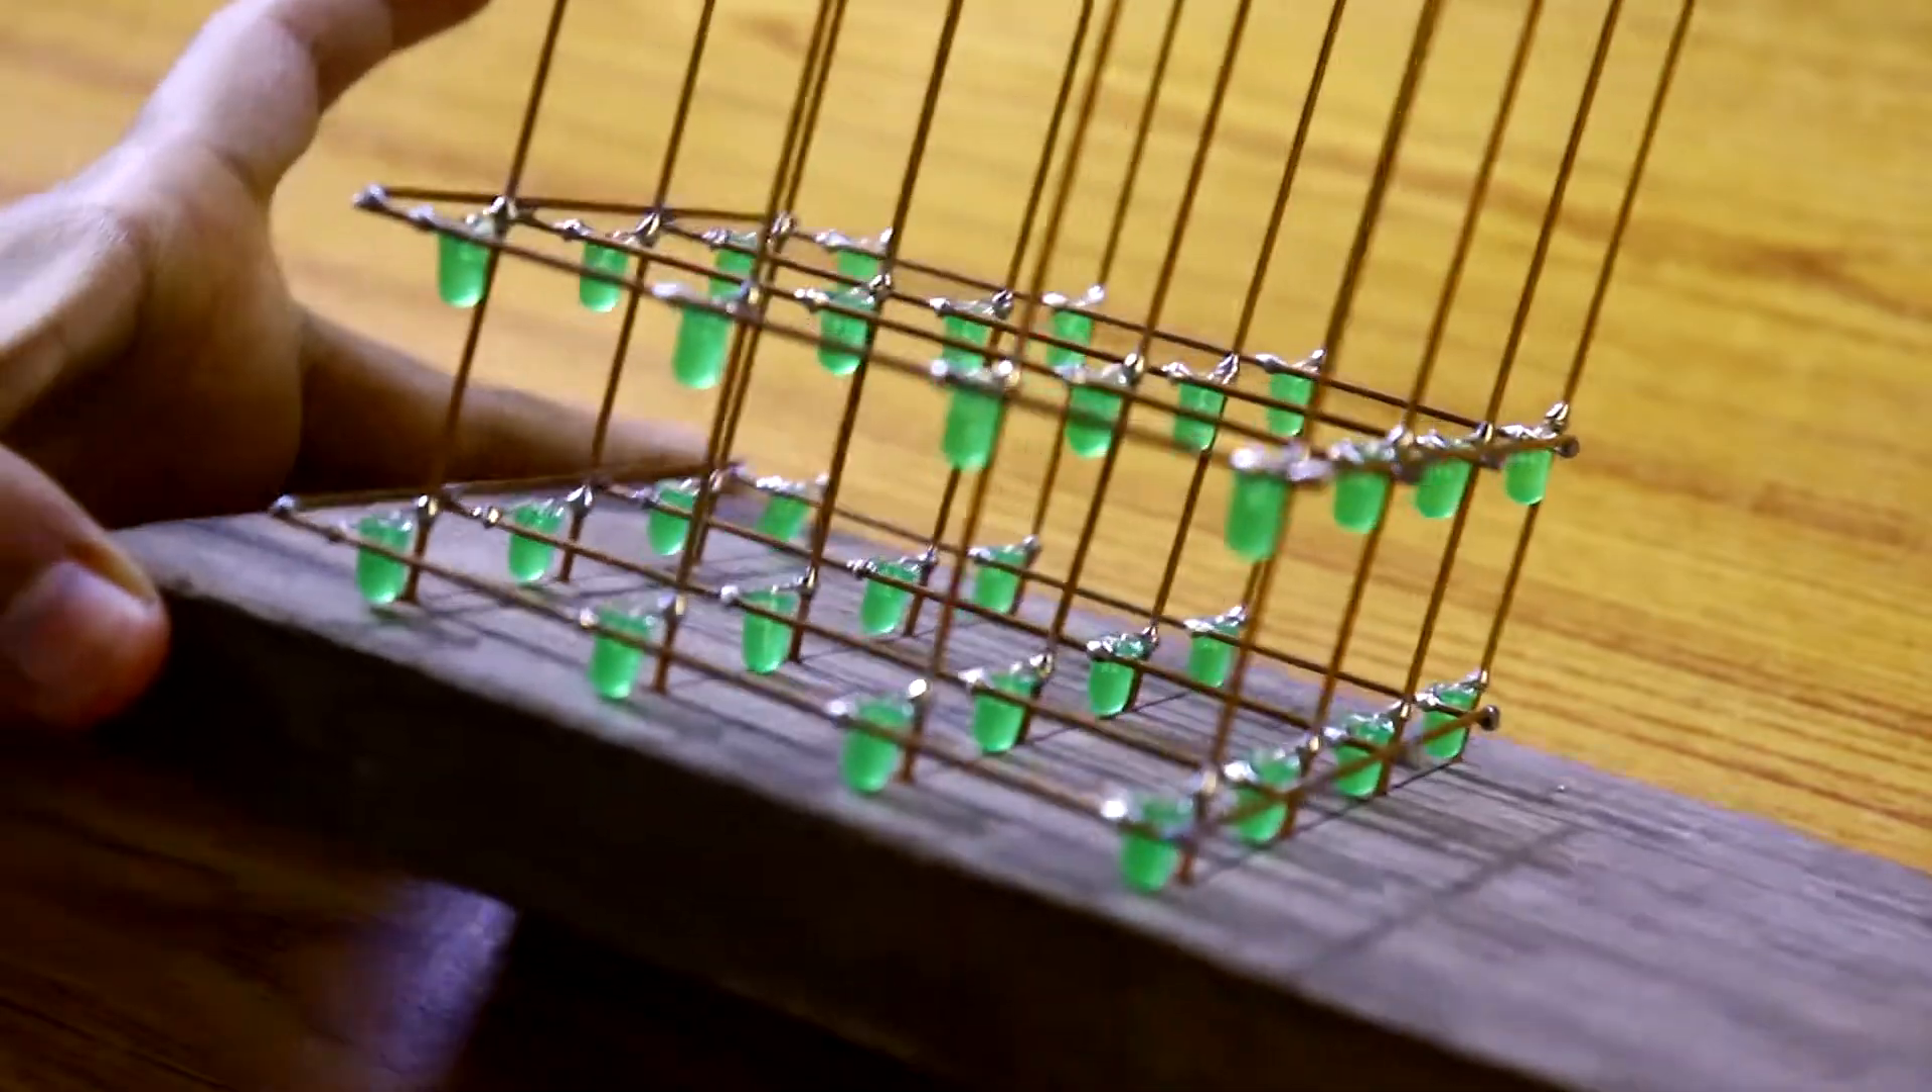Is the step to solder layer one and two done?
Yes.